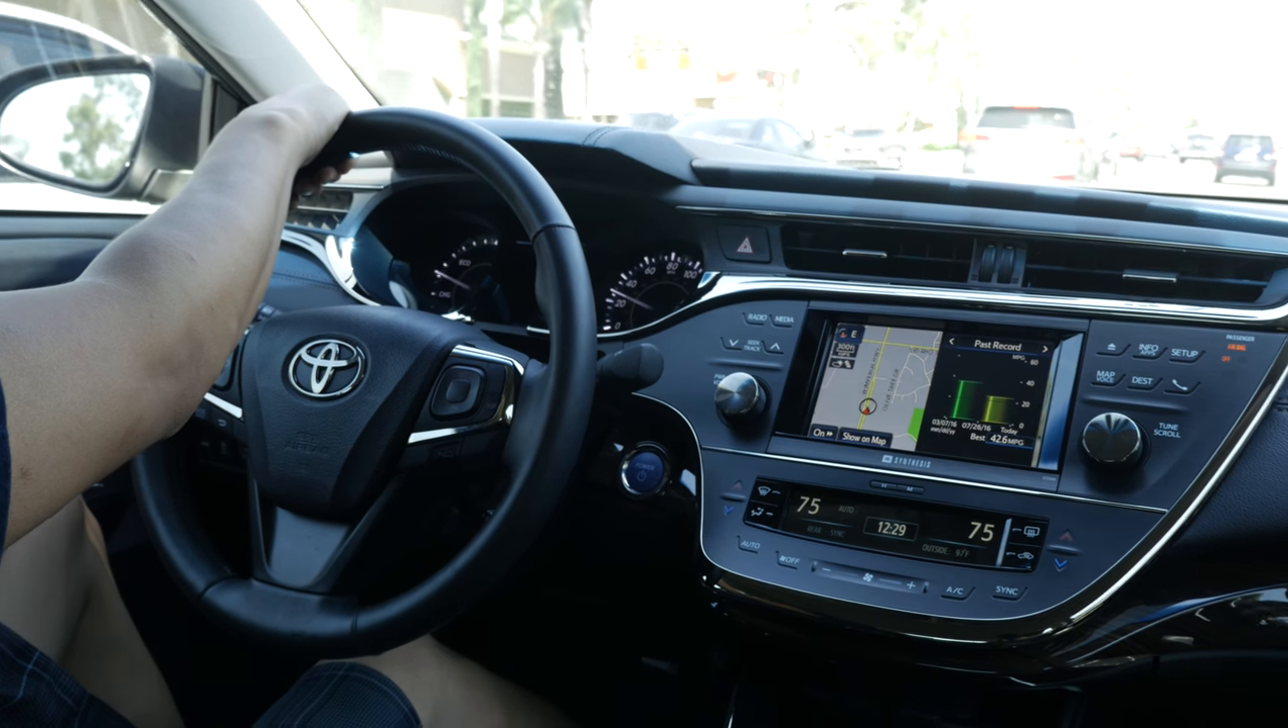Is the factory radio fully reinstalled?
Yes.